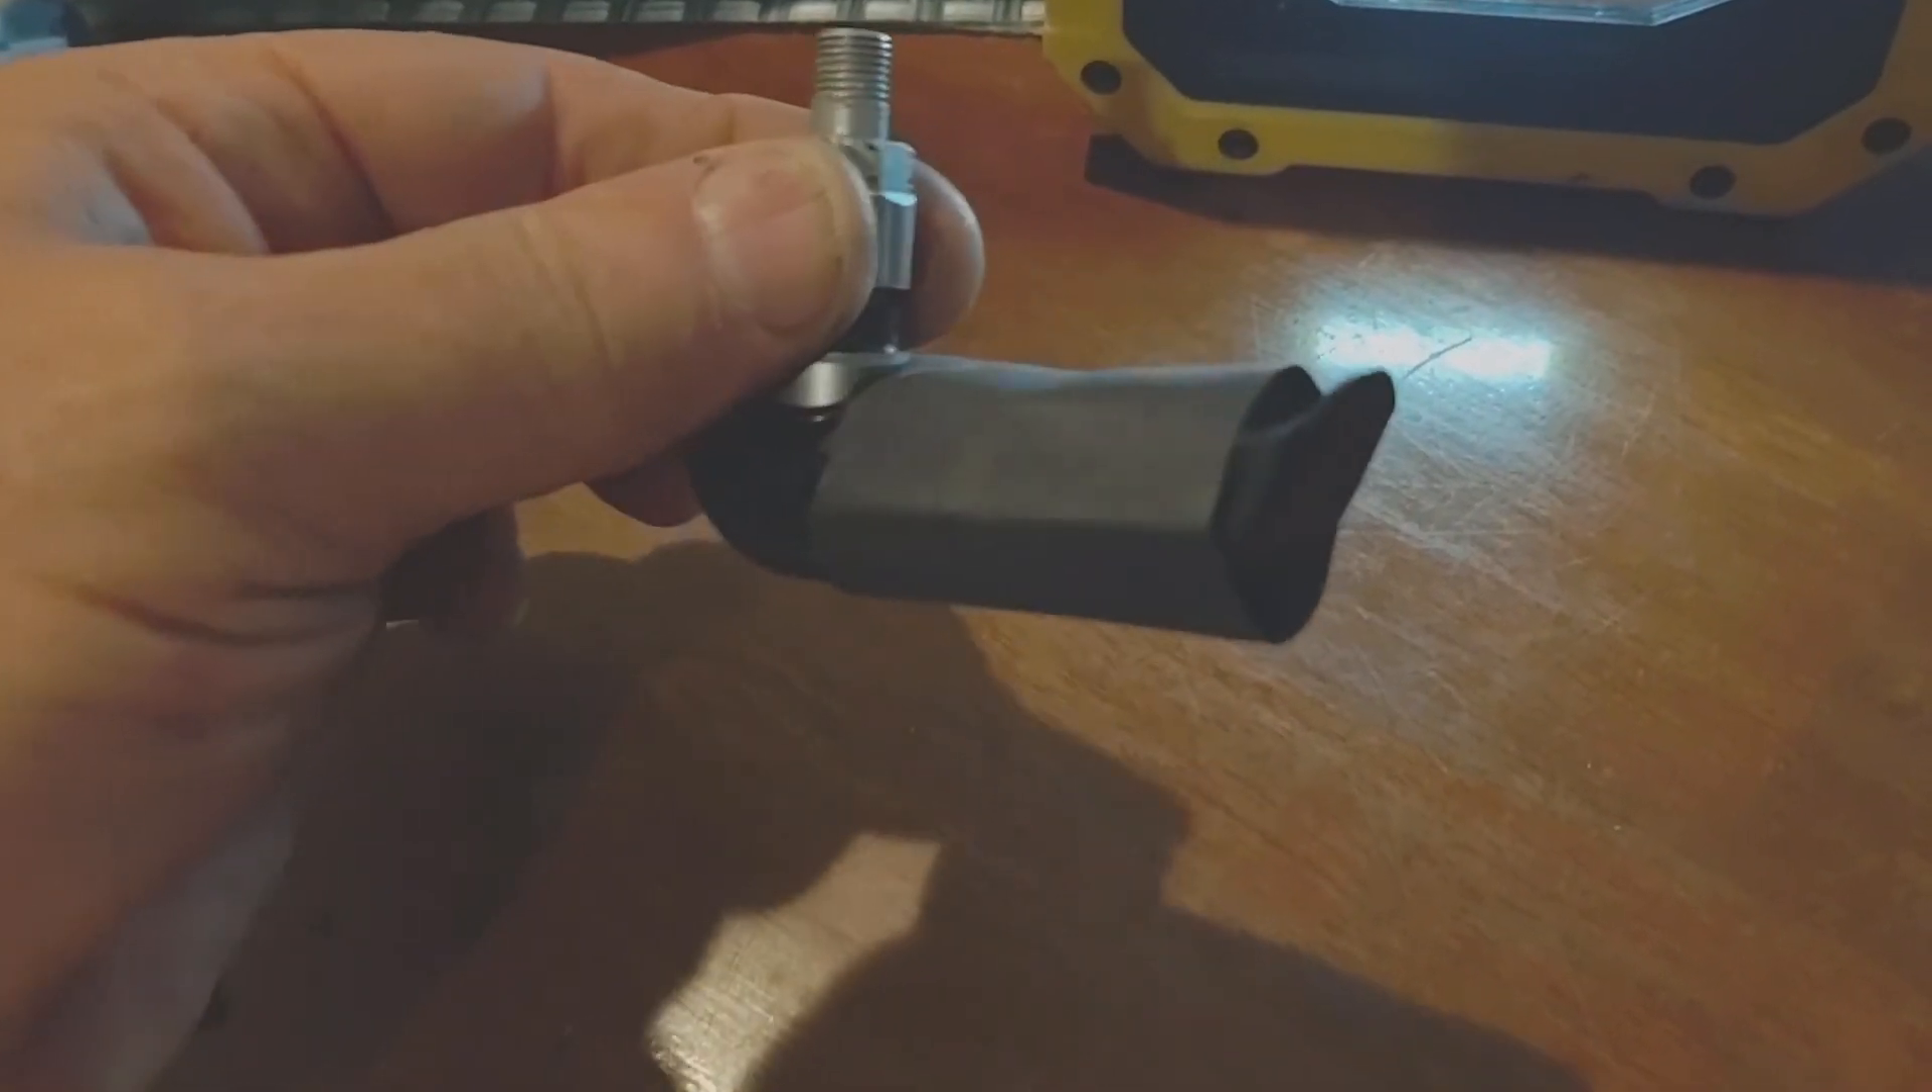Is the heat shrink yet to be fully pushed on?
No.